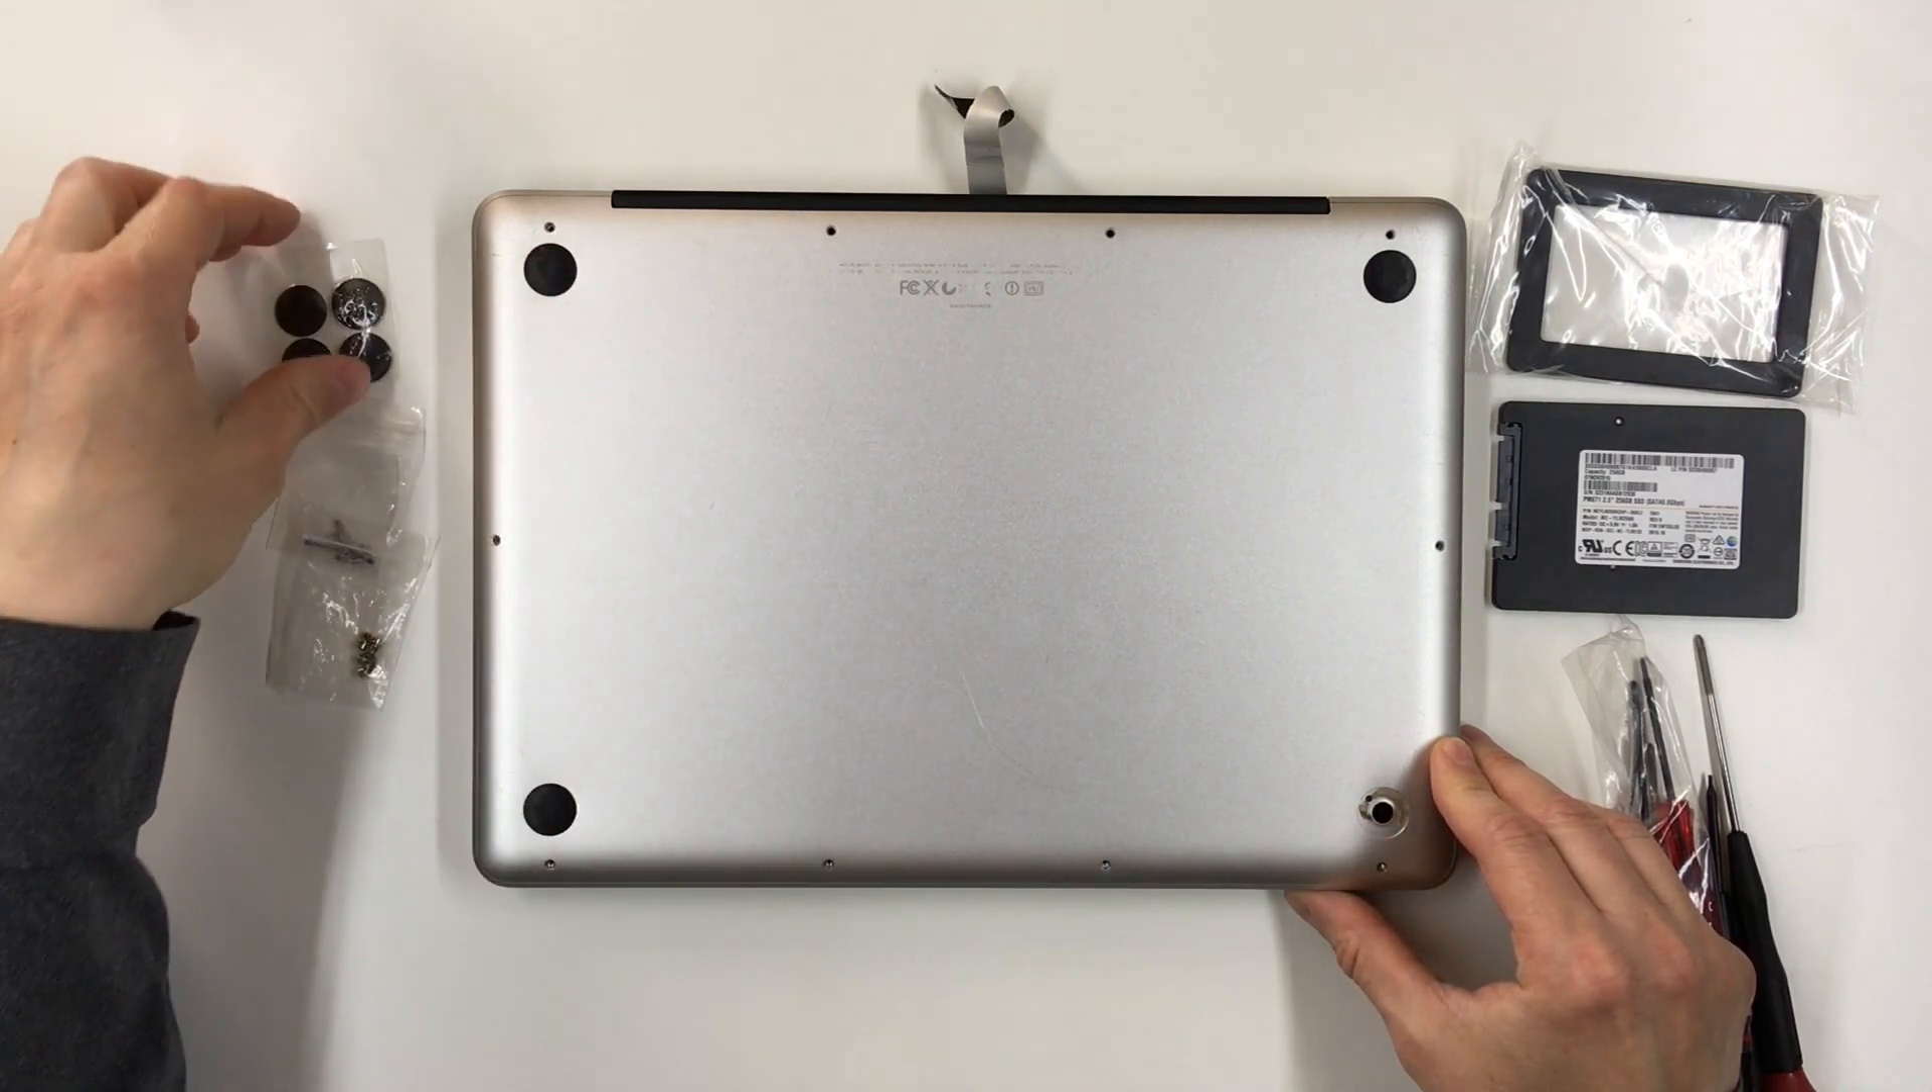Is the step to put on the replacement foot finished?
No.